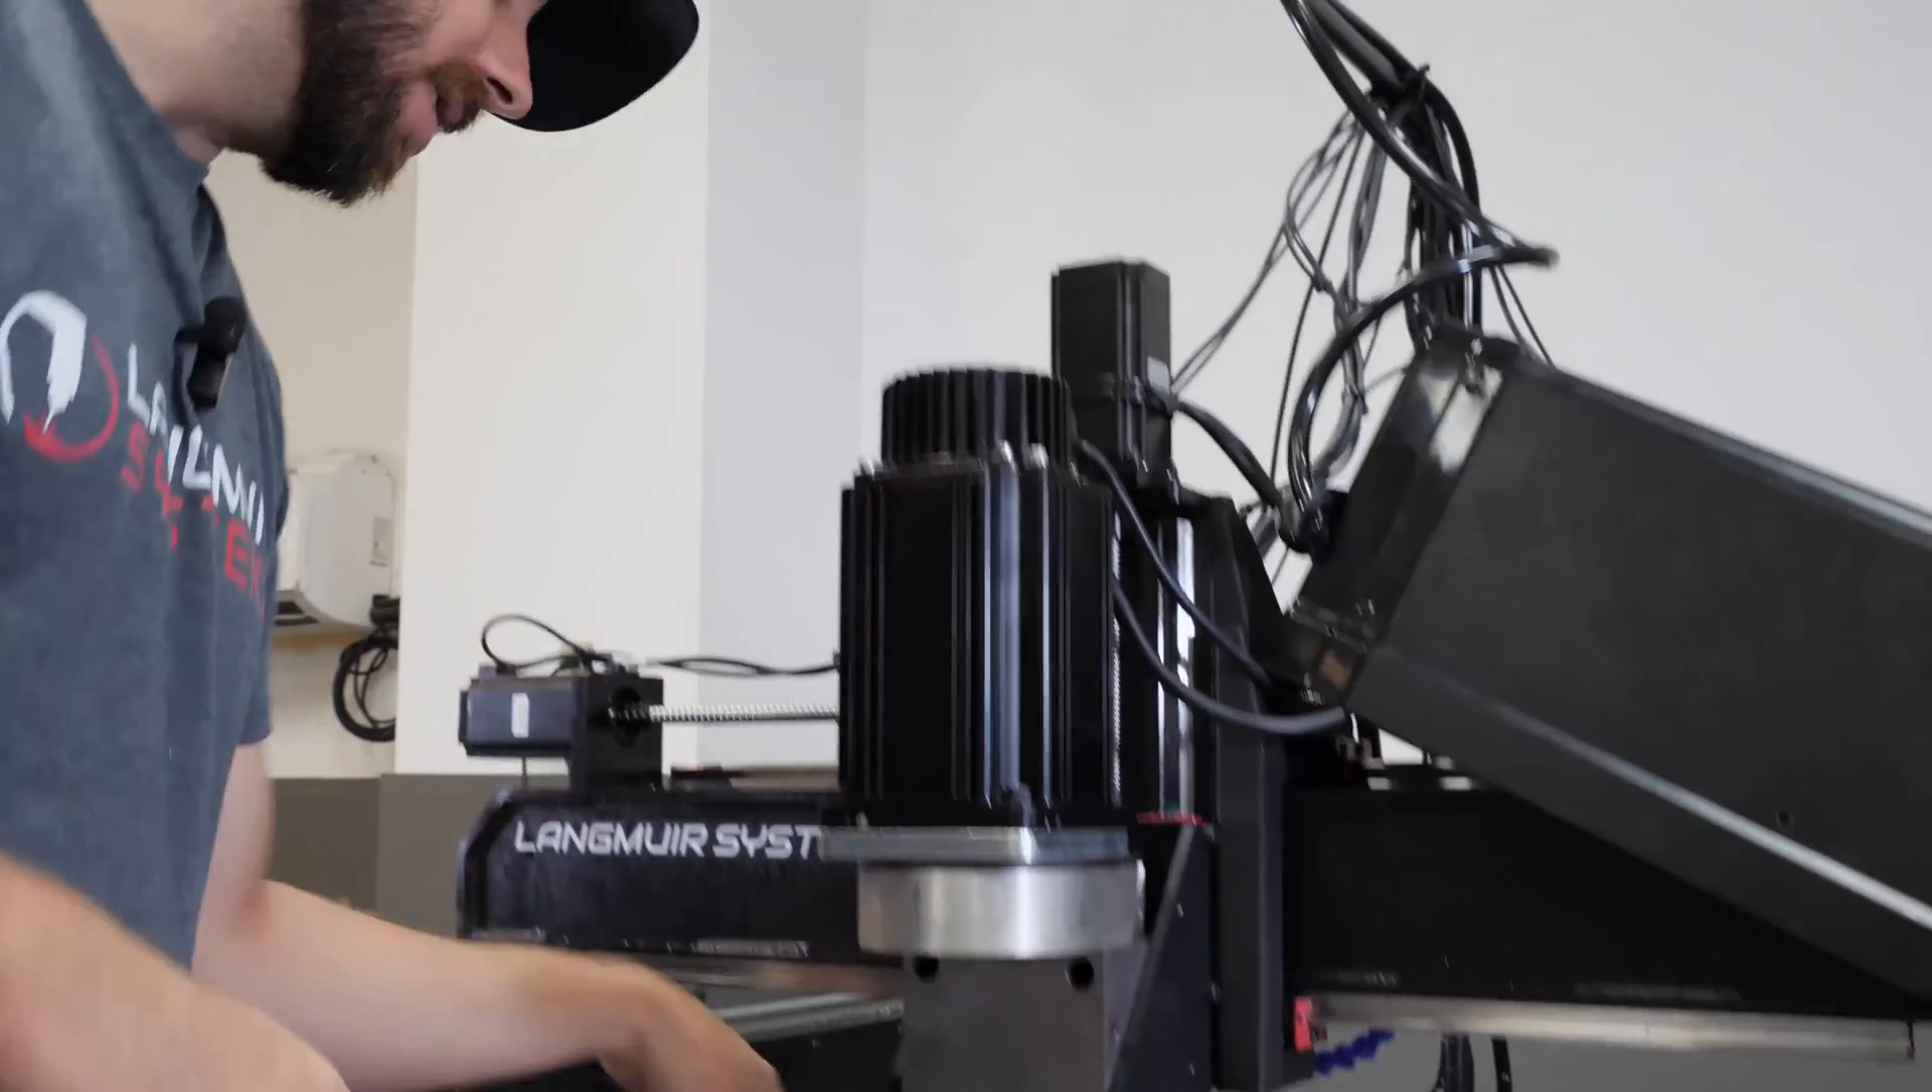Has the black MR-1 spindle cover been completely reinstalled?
No.